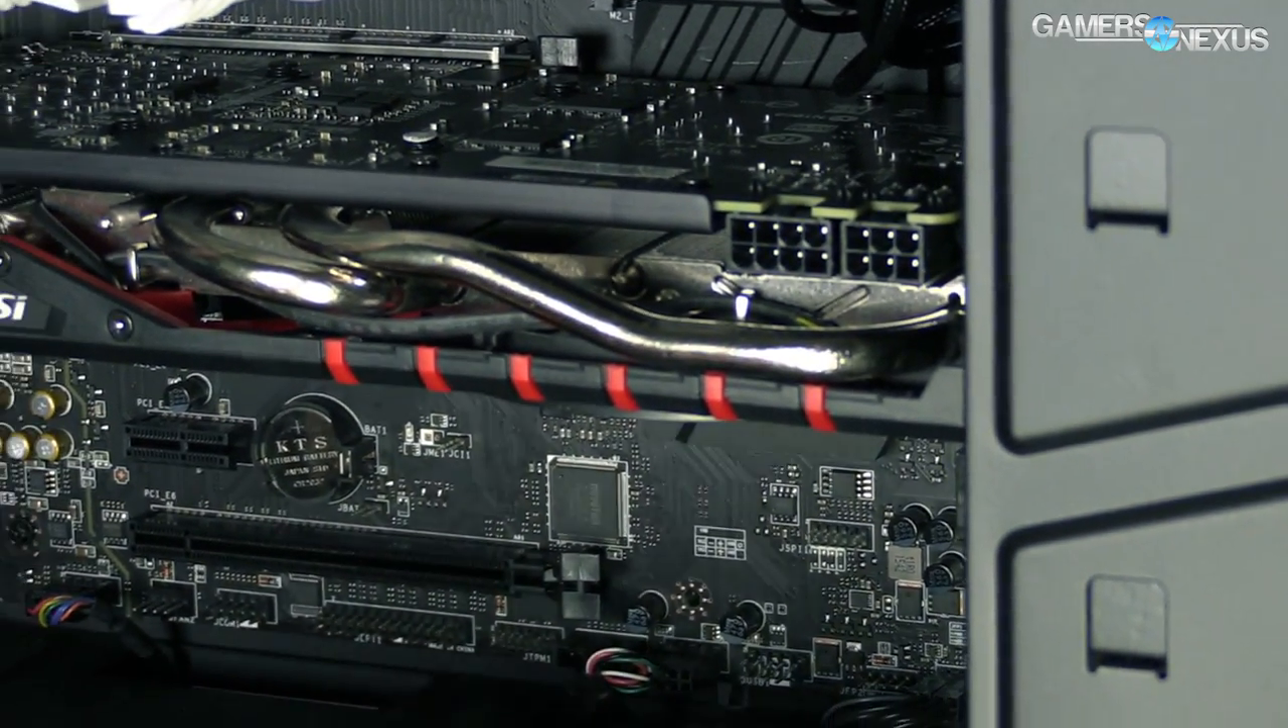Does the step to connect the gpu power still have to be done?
Yes.